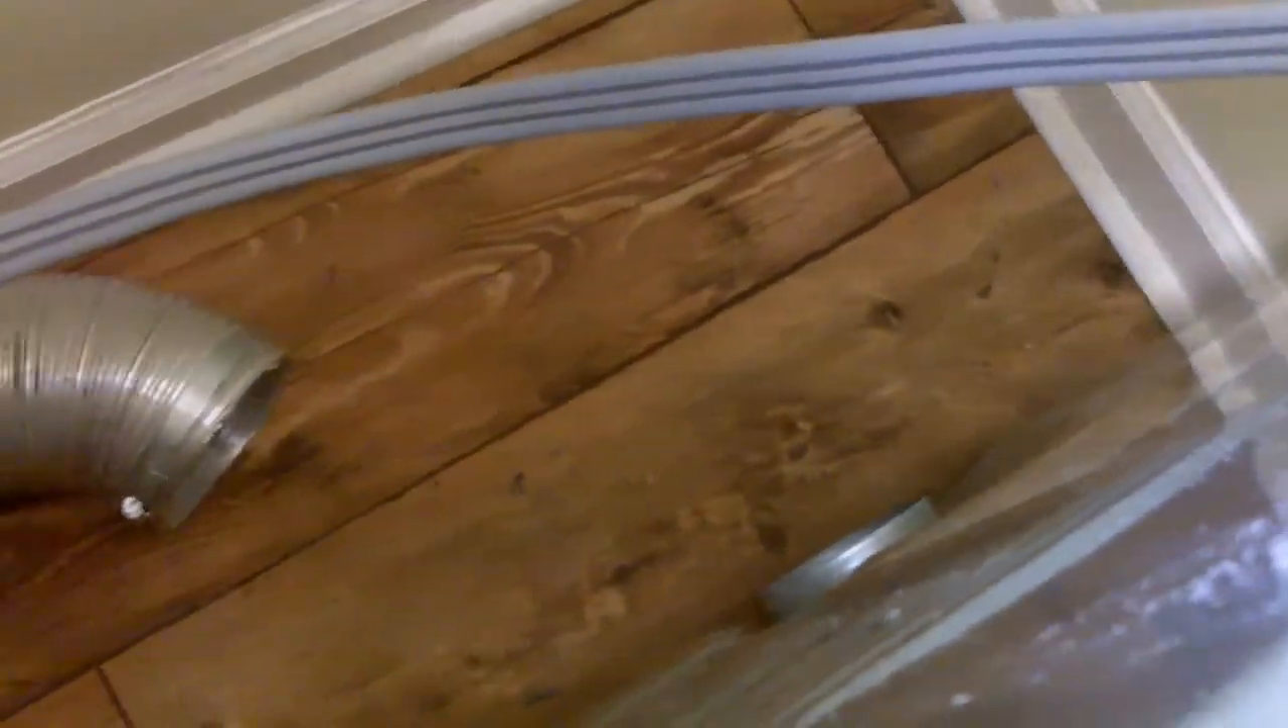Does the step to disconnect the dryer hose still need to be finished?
No.